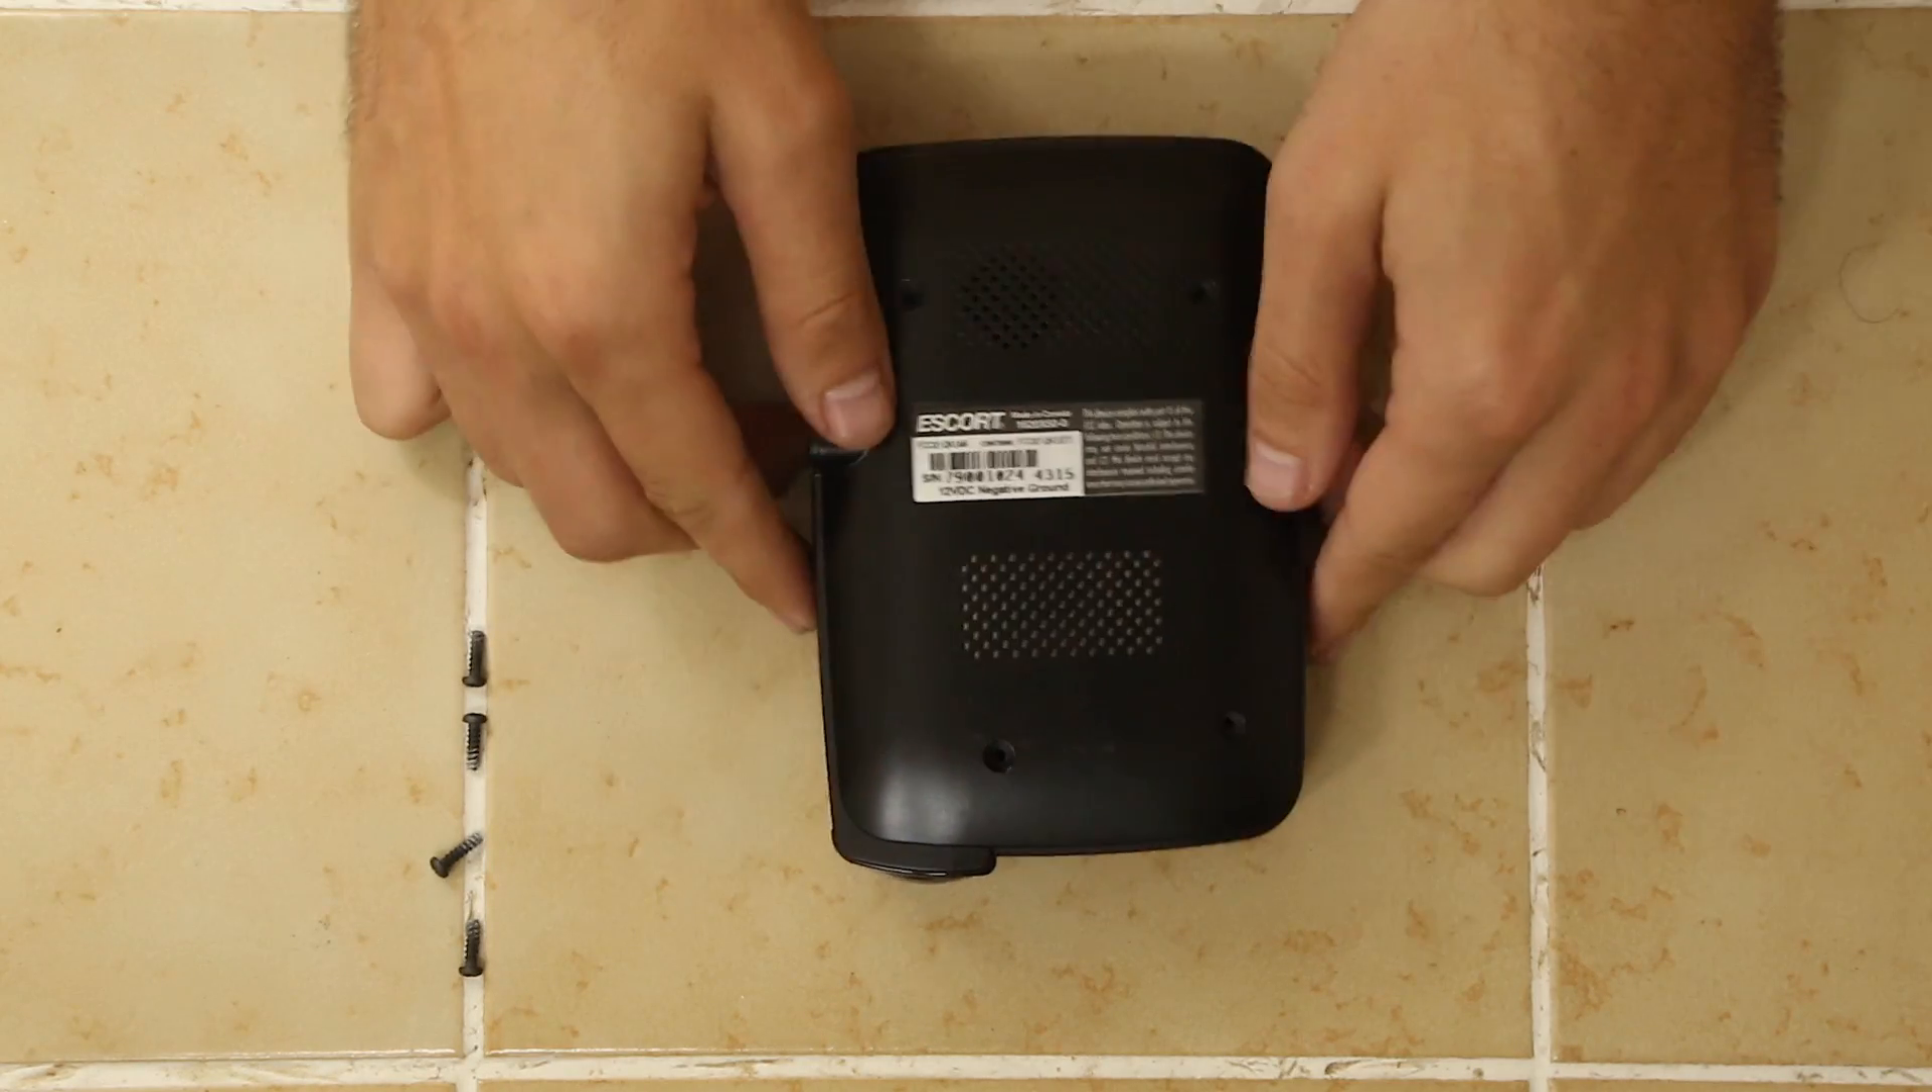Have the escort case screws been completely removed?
Yes.